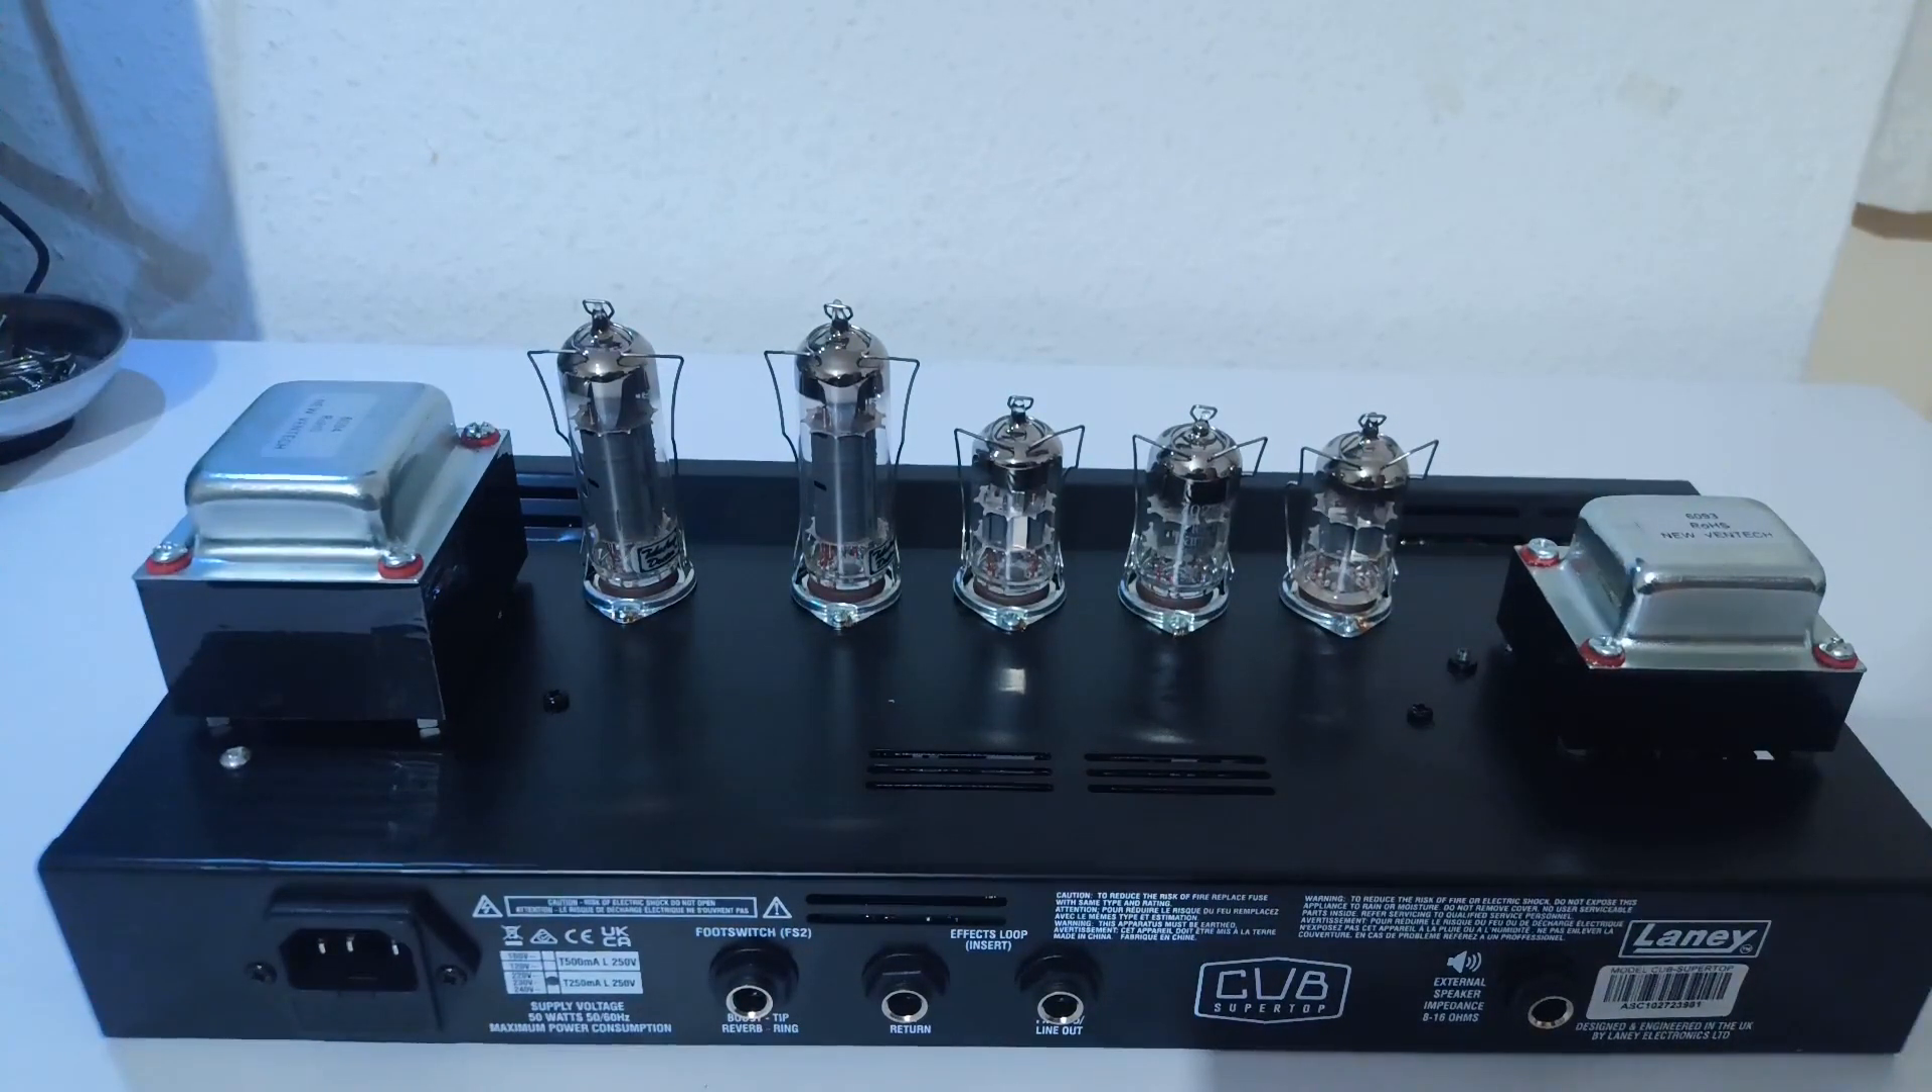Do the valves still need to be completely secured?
No.